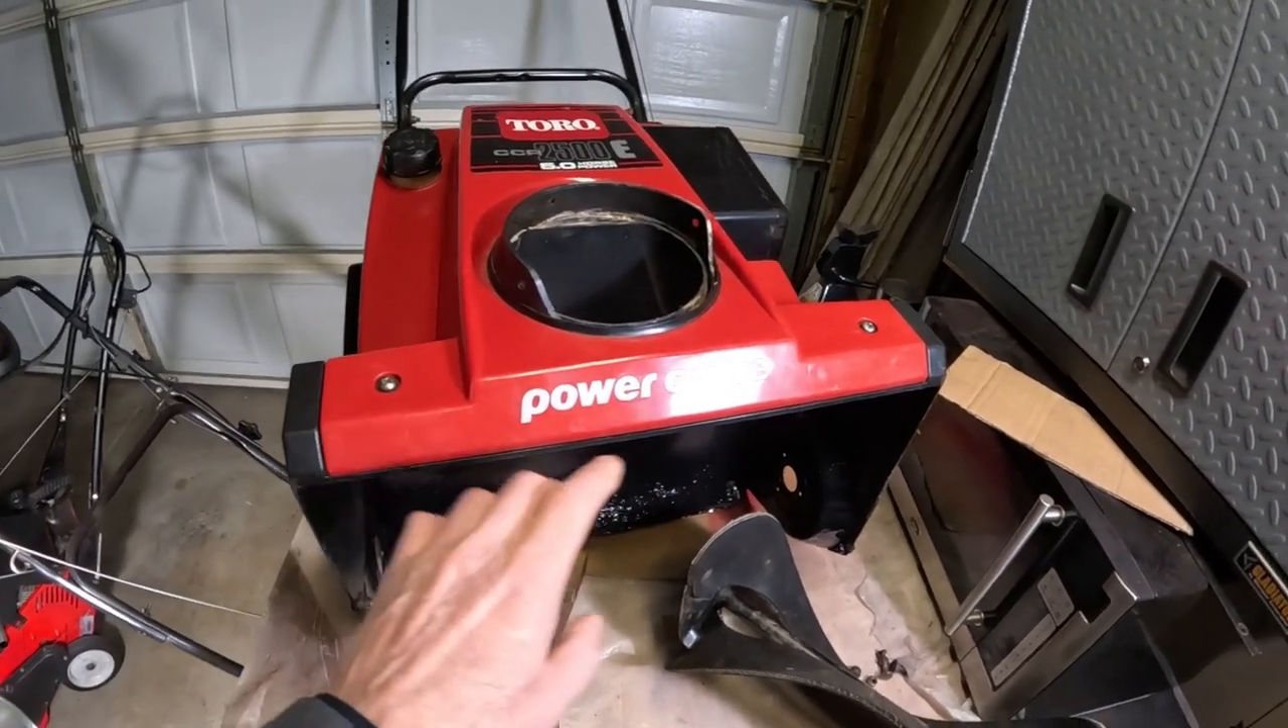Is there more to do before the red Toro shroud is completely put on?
No.